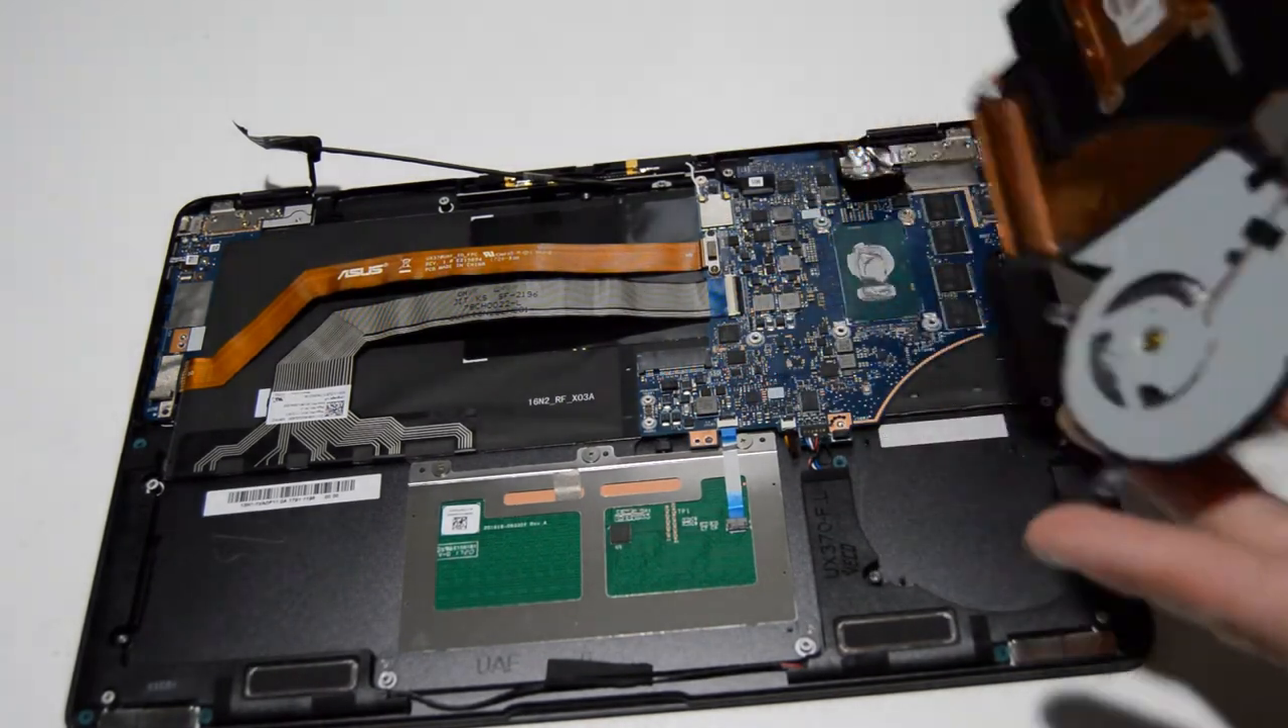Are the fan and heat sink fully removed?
Yes.